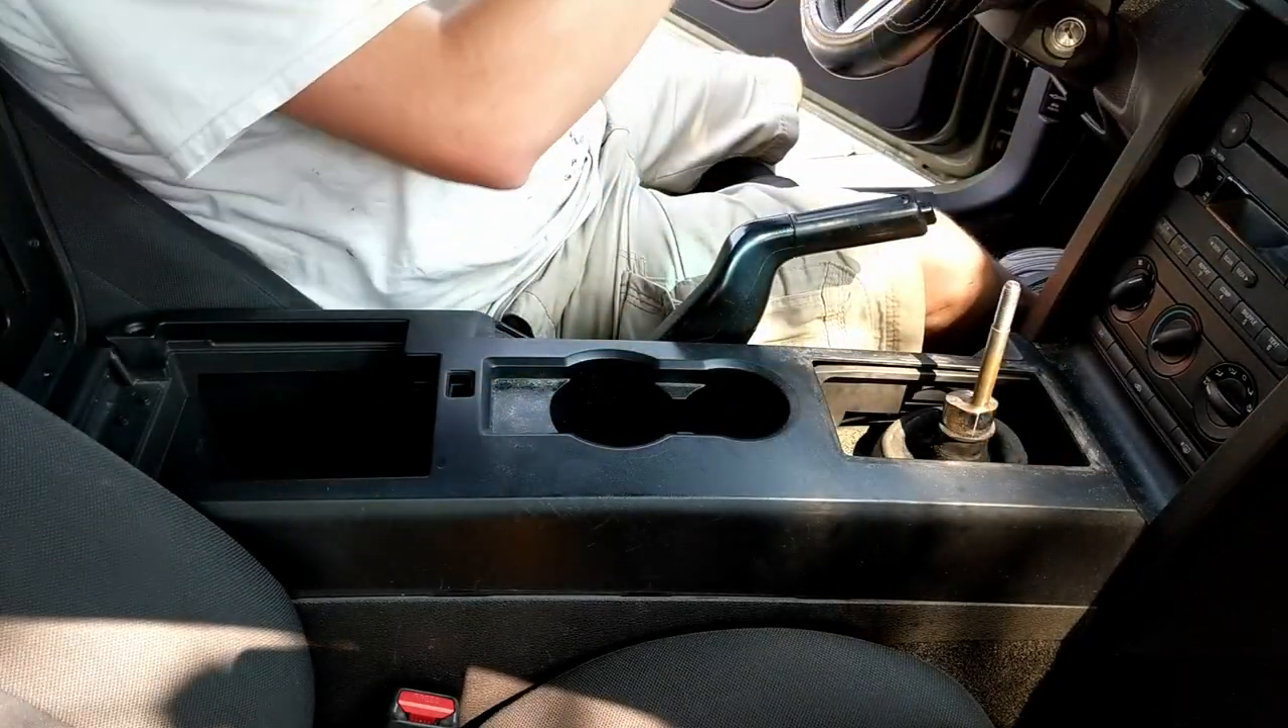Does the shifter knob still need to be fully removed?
No.